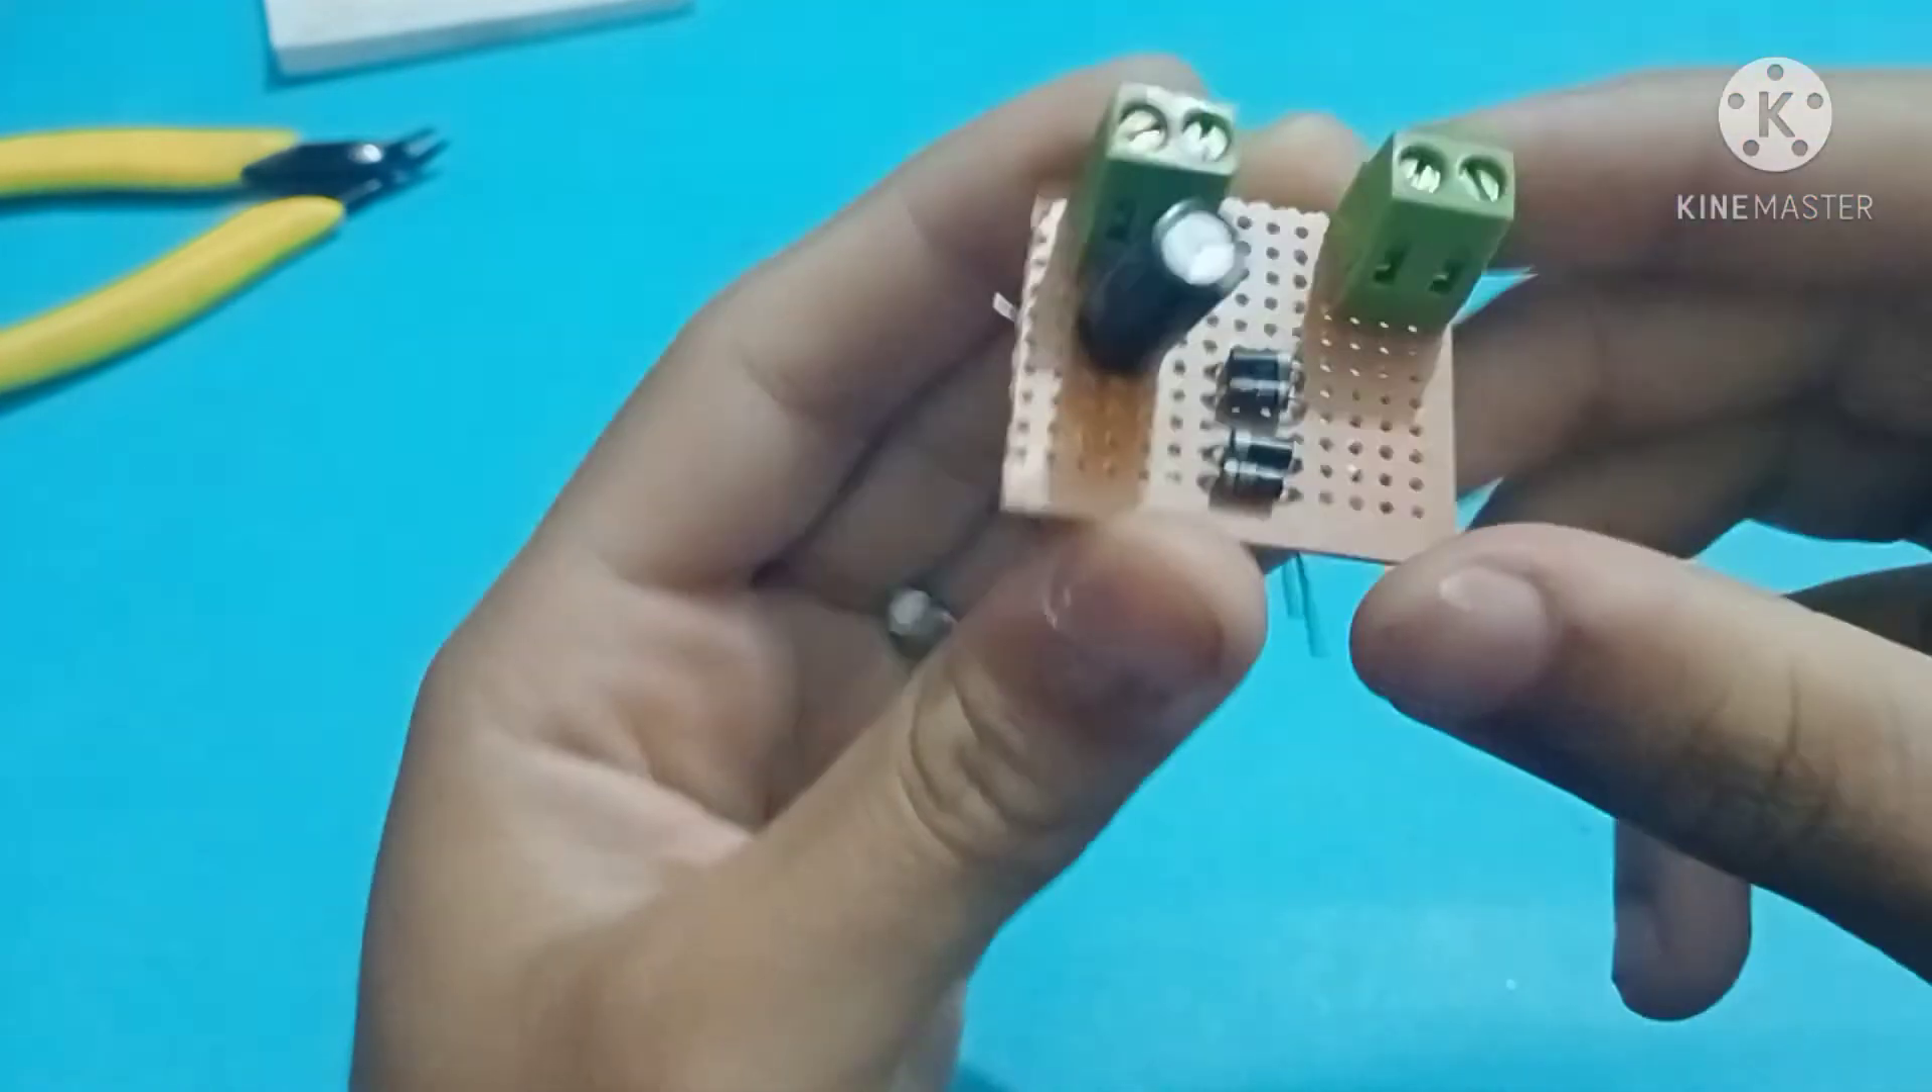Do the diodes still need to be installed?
No.